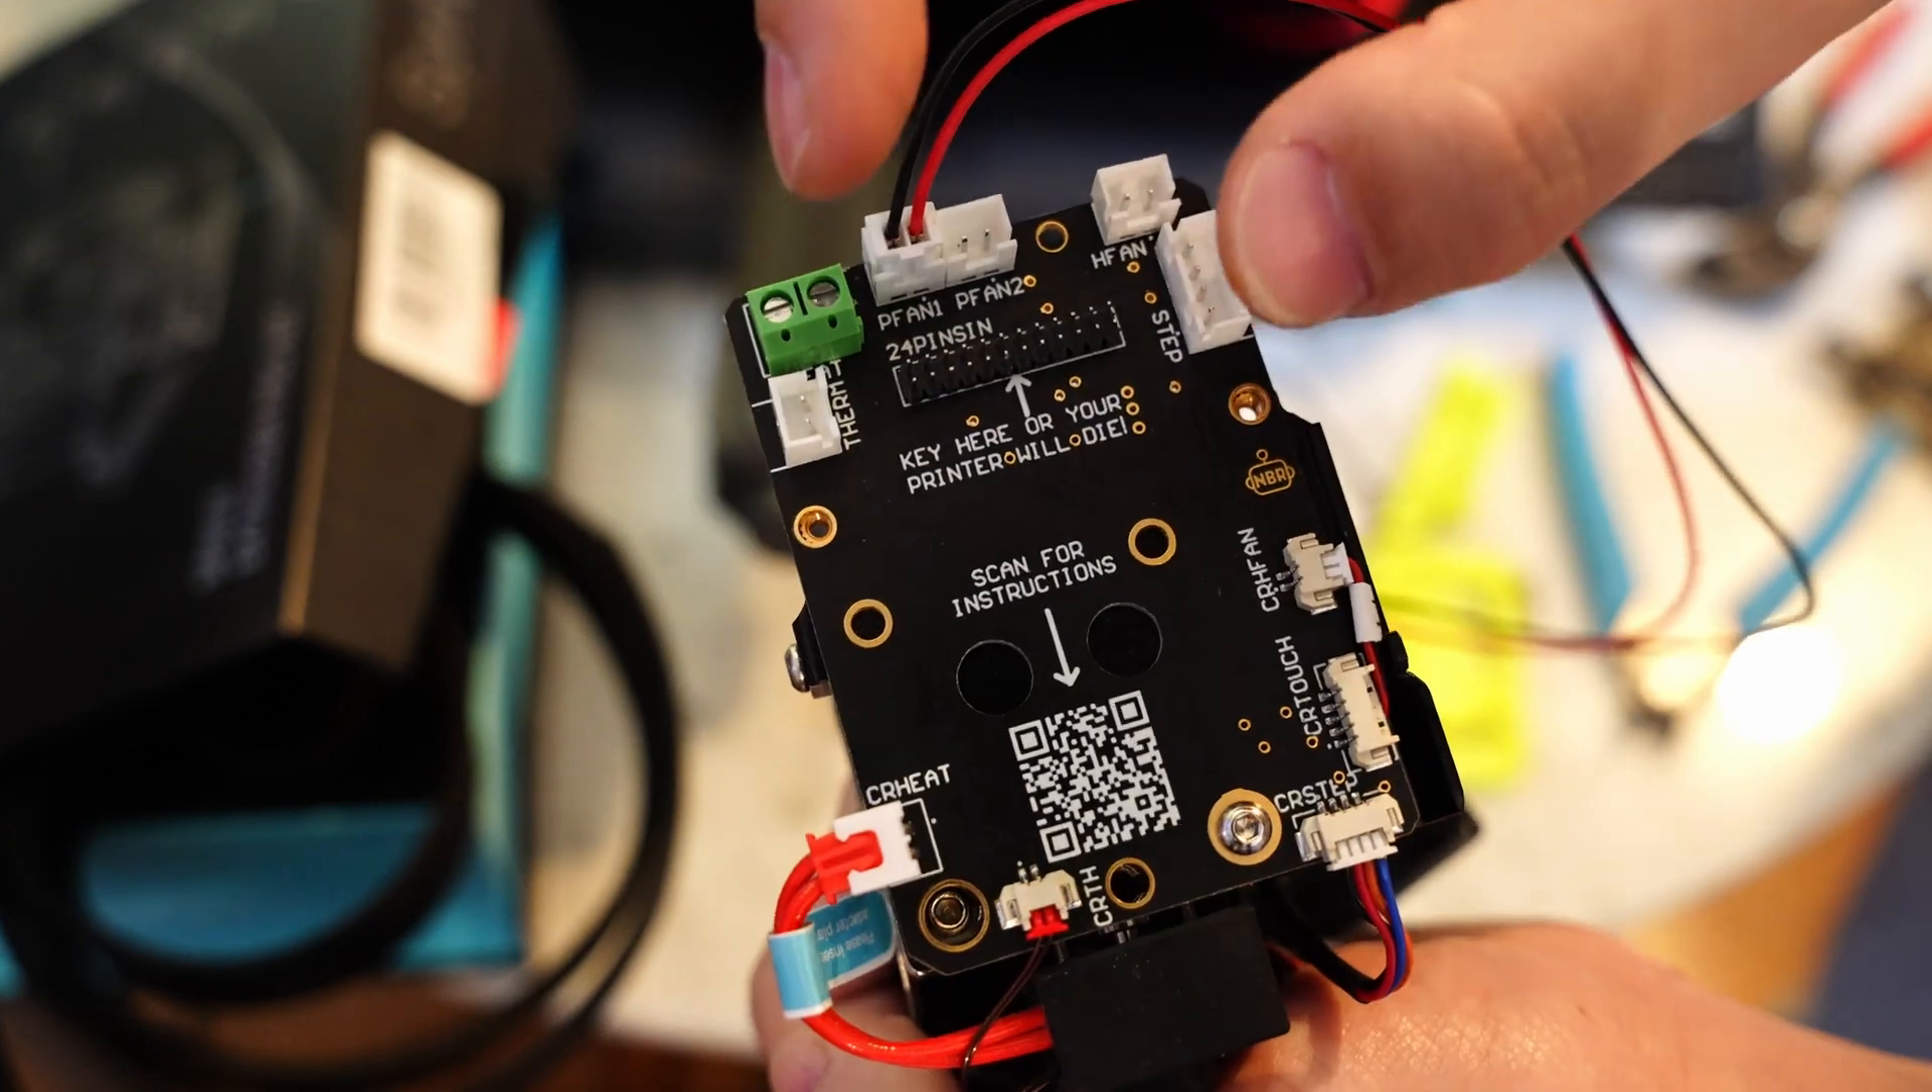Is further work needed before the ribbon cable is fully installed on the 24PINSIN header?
Yes.